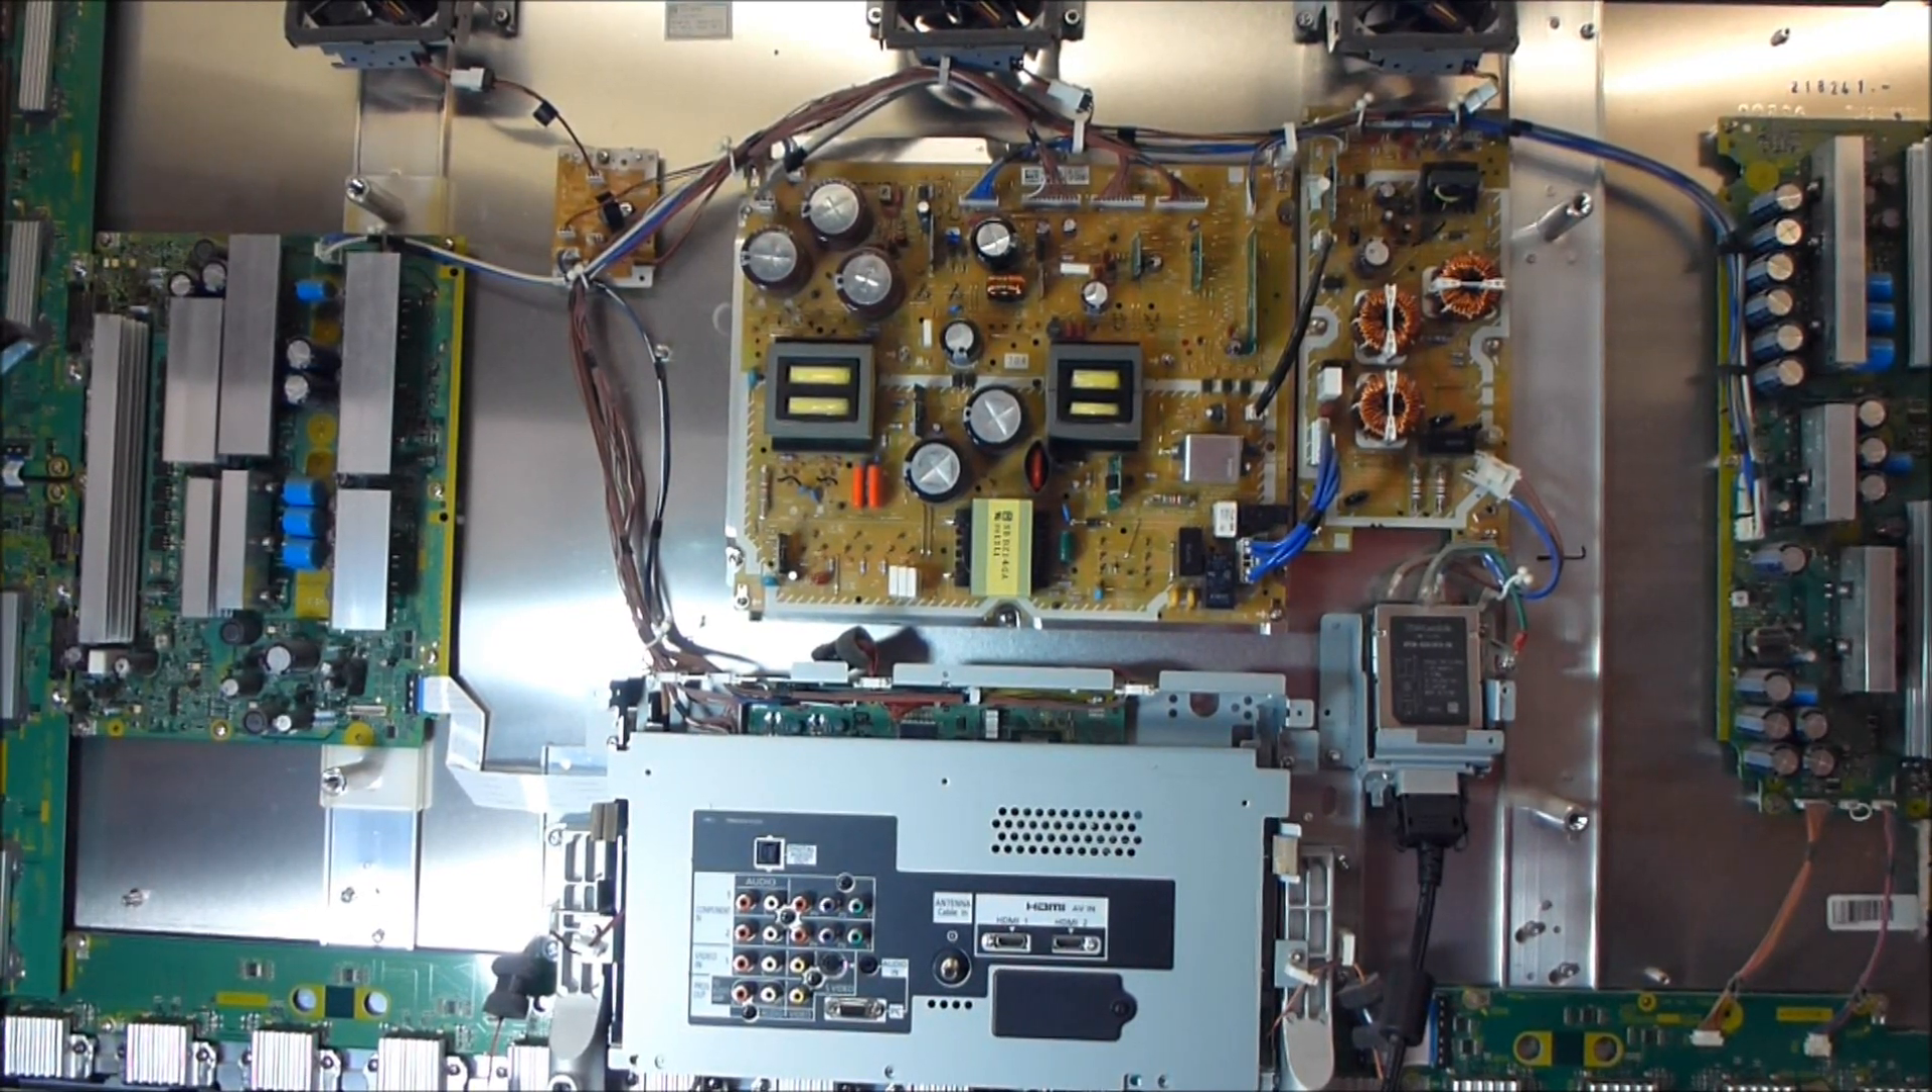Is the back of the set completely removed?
Yes.